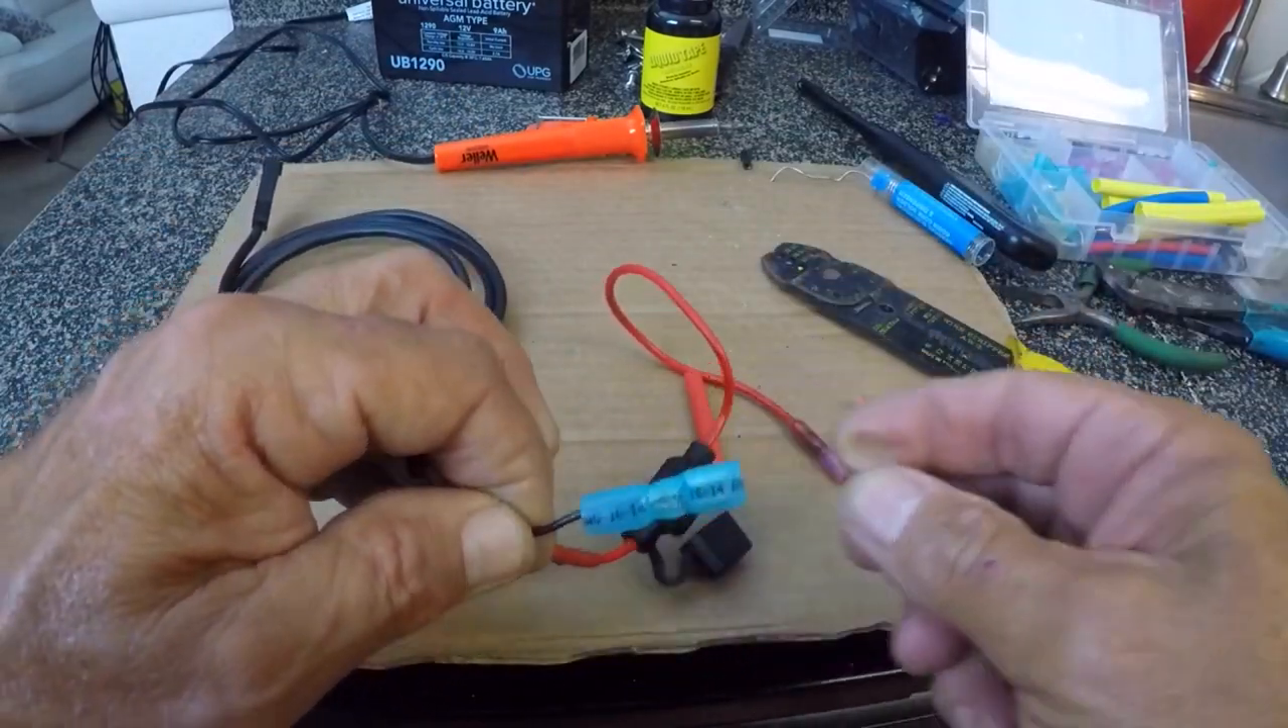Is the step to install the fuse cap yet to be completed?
Yes.